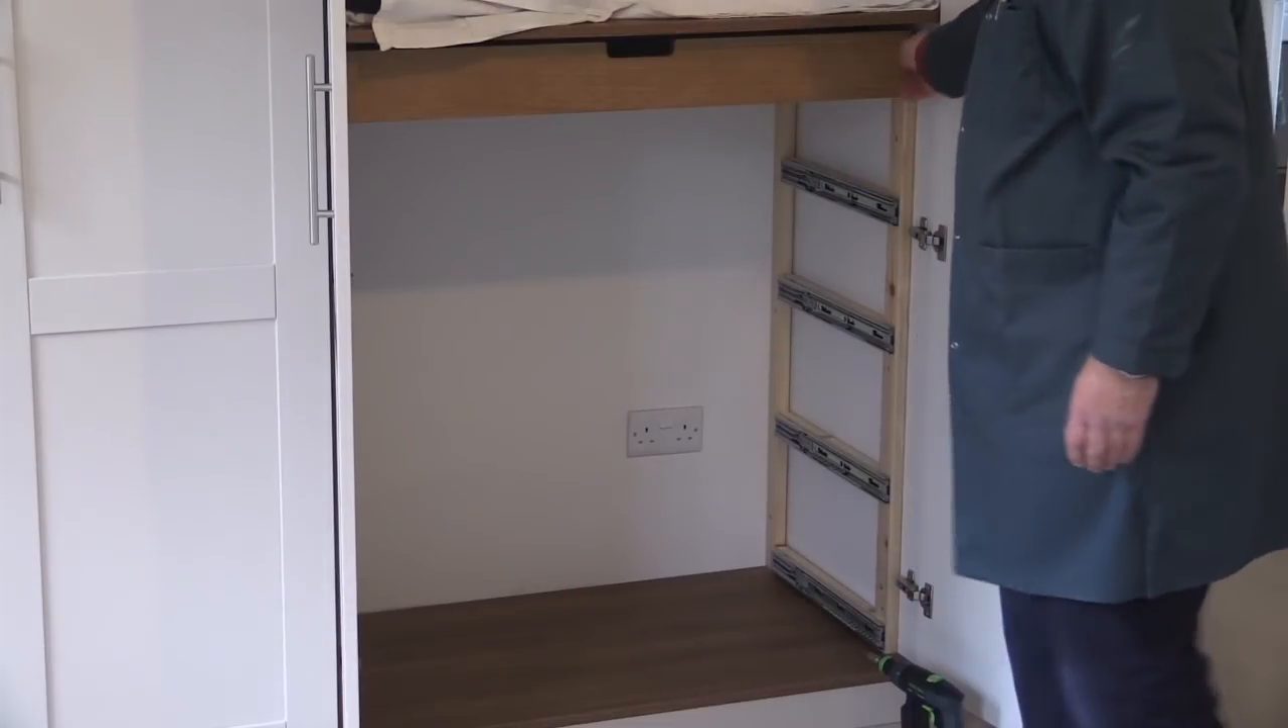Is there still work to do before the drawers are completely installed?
Yes.